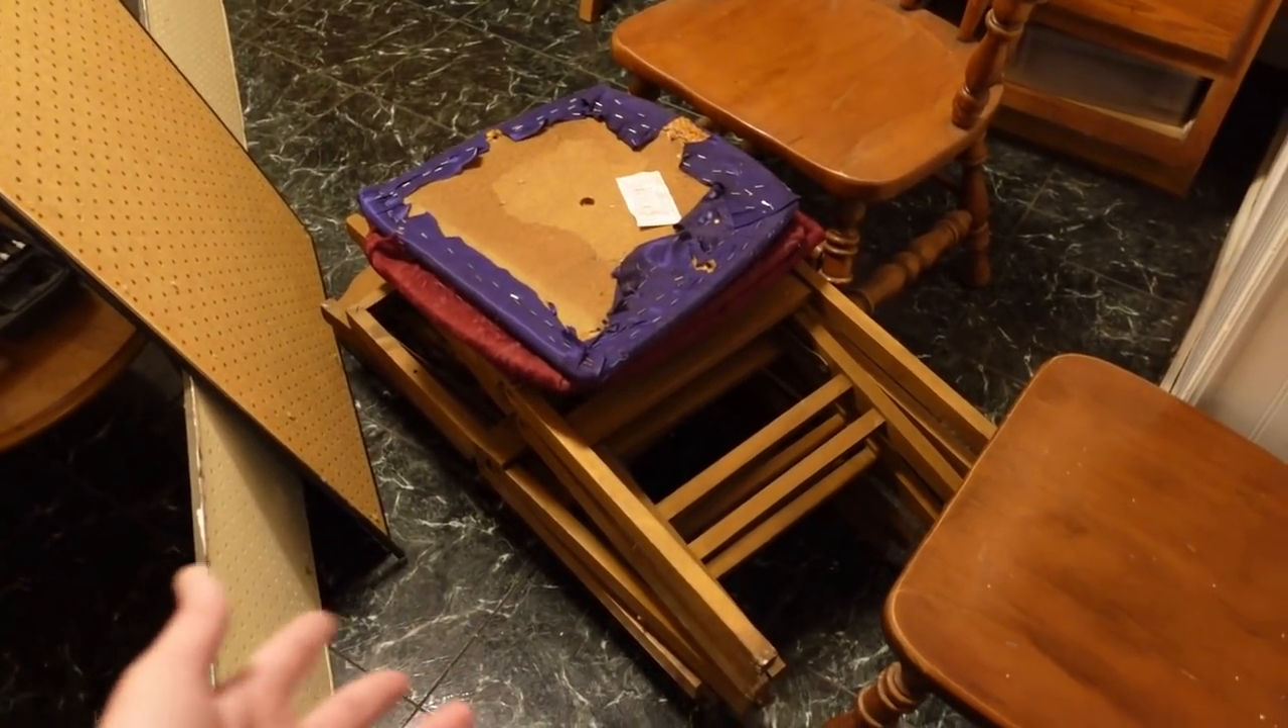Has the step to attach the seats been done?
No.